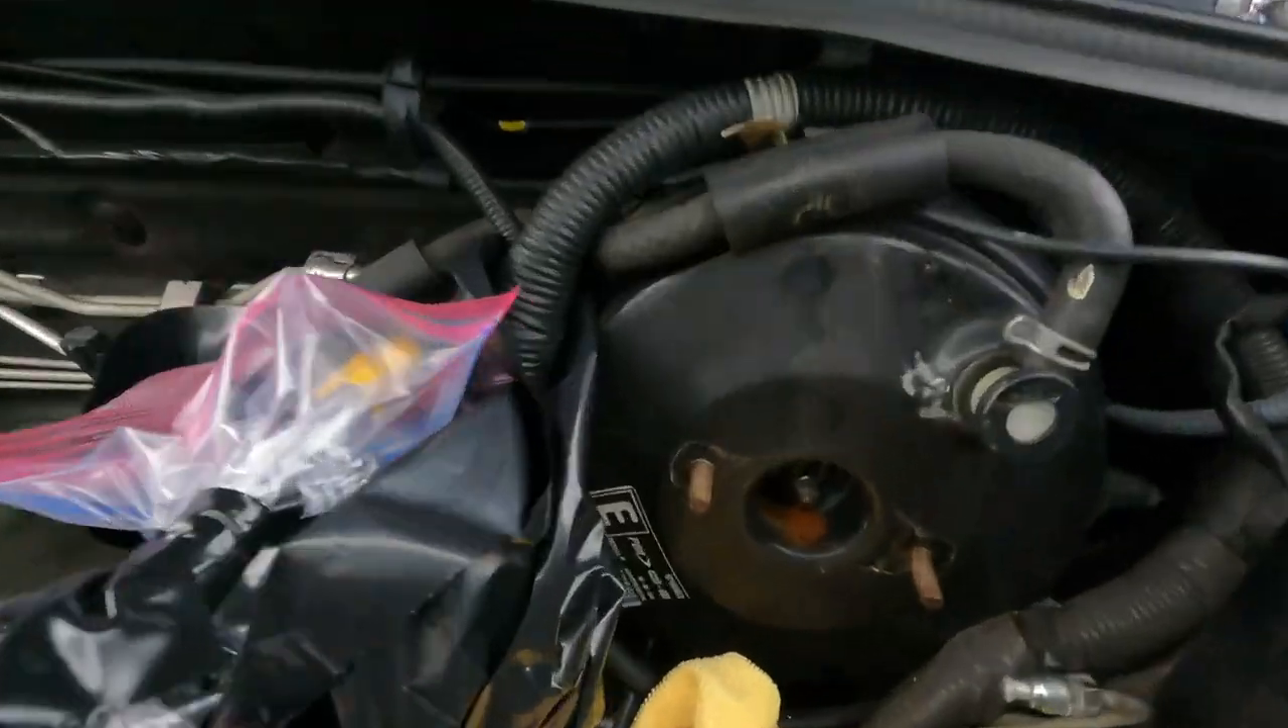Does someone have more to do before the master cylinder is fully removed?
No.